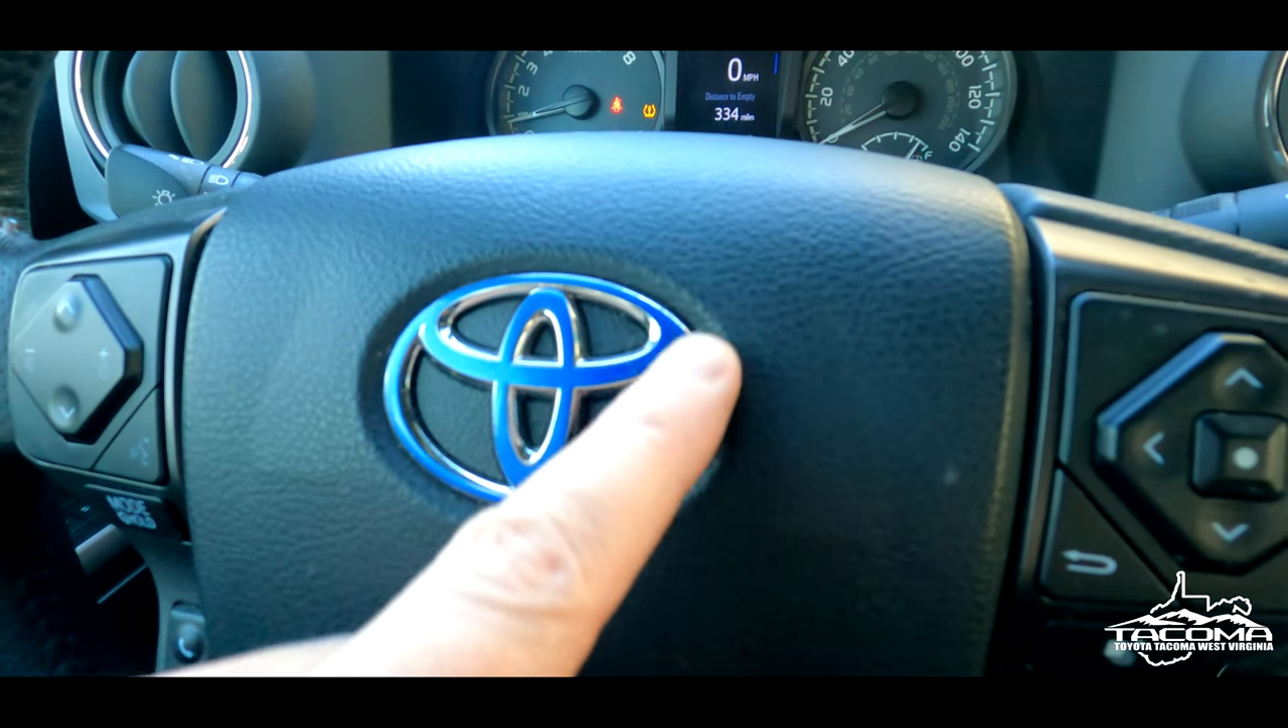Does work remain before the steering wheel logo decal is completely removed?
Yes.